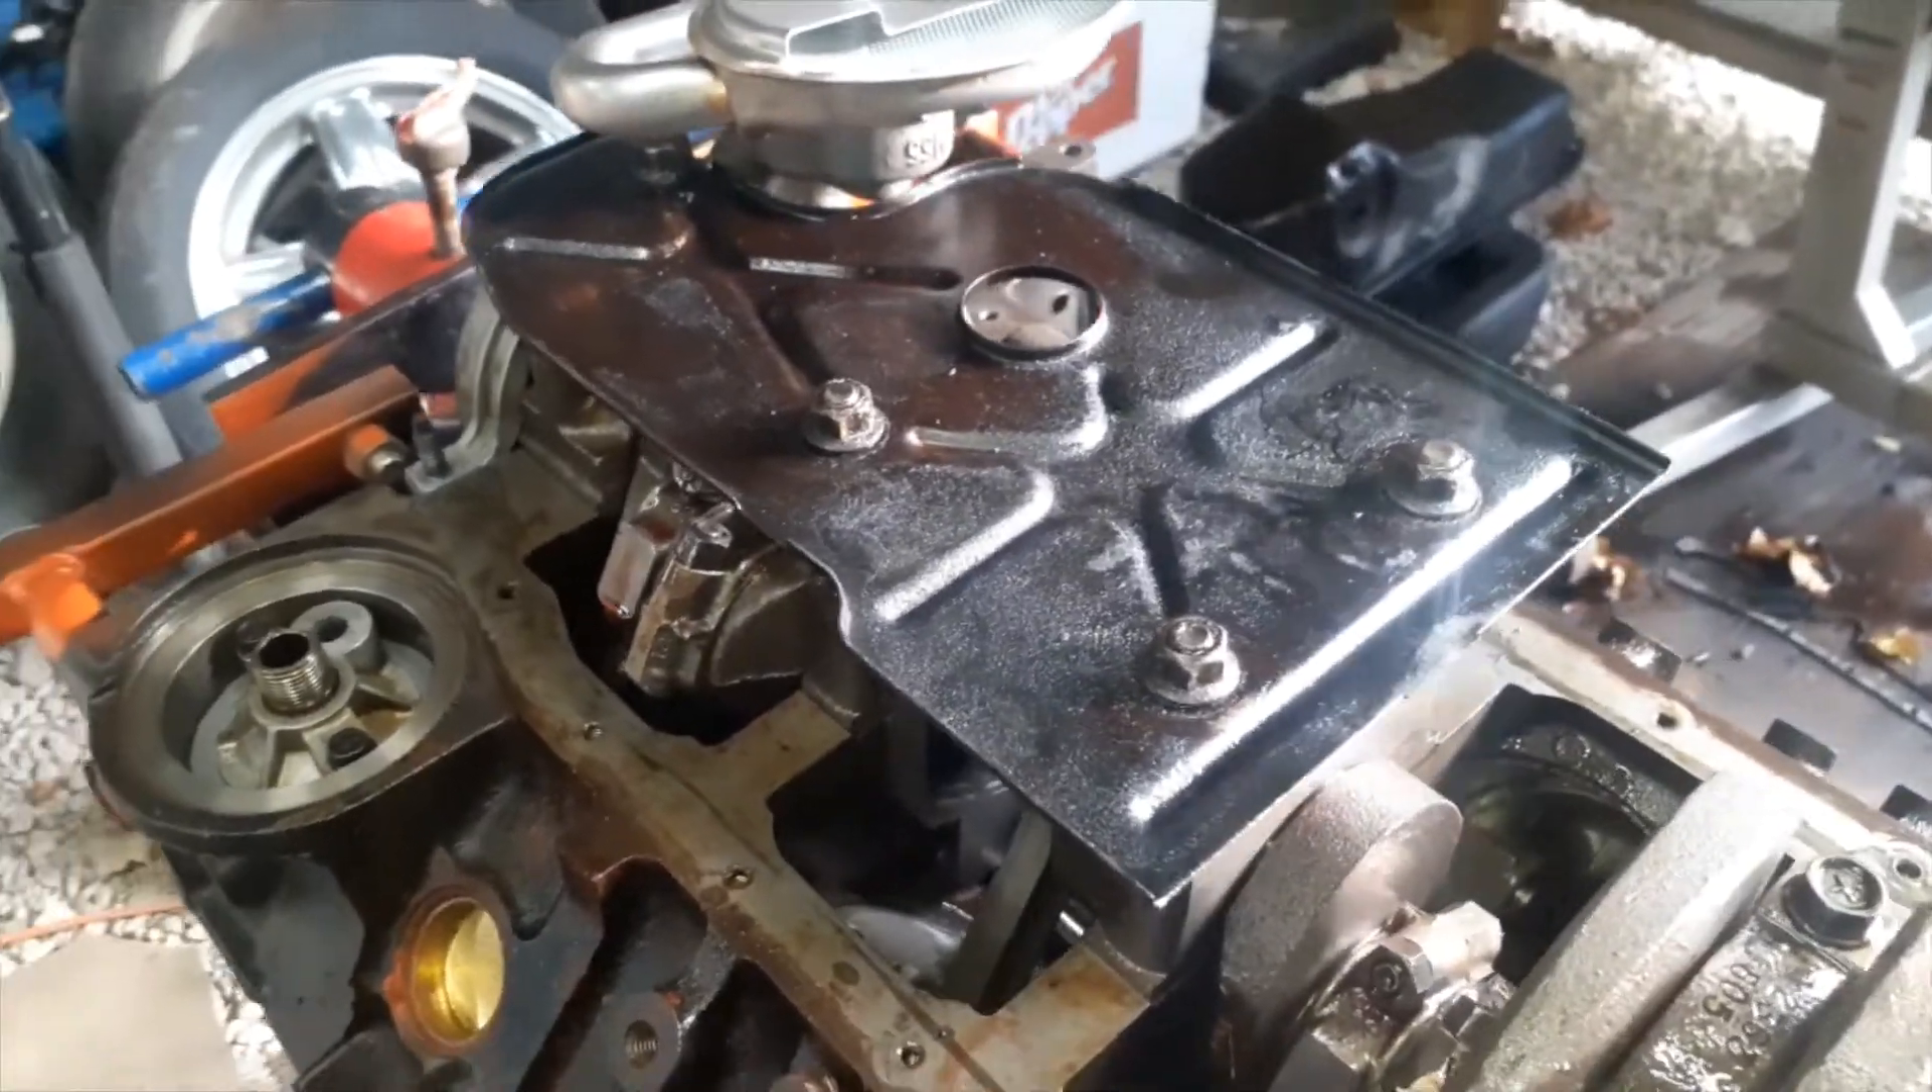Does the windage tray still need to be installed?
No.